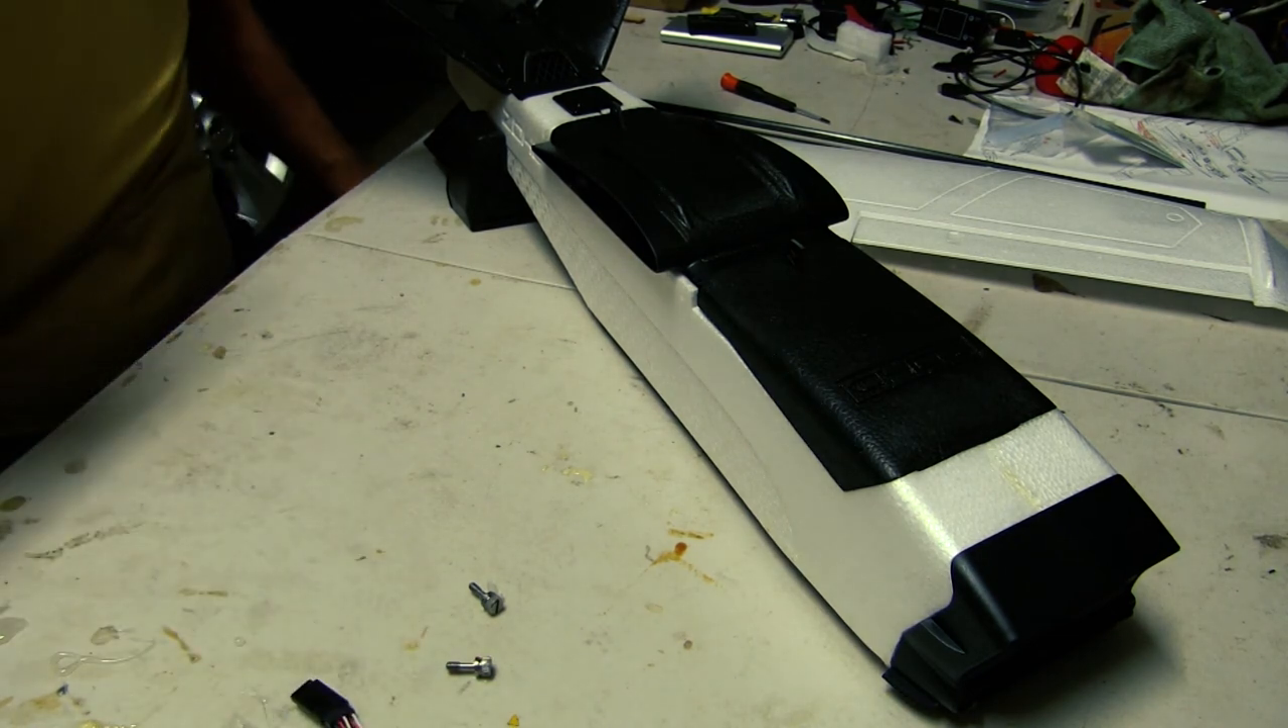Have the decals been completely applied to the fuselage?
No.